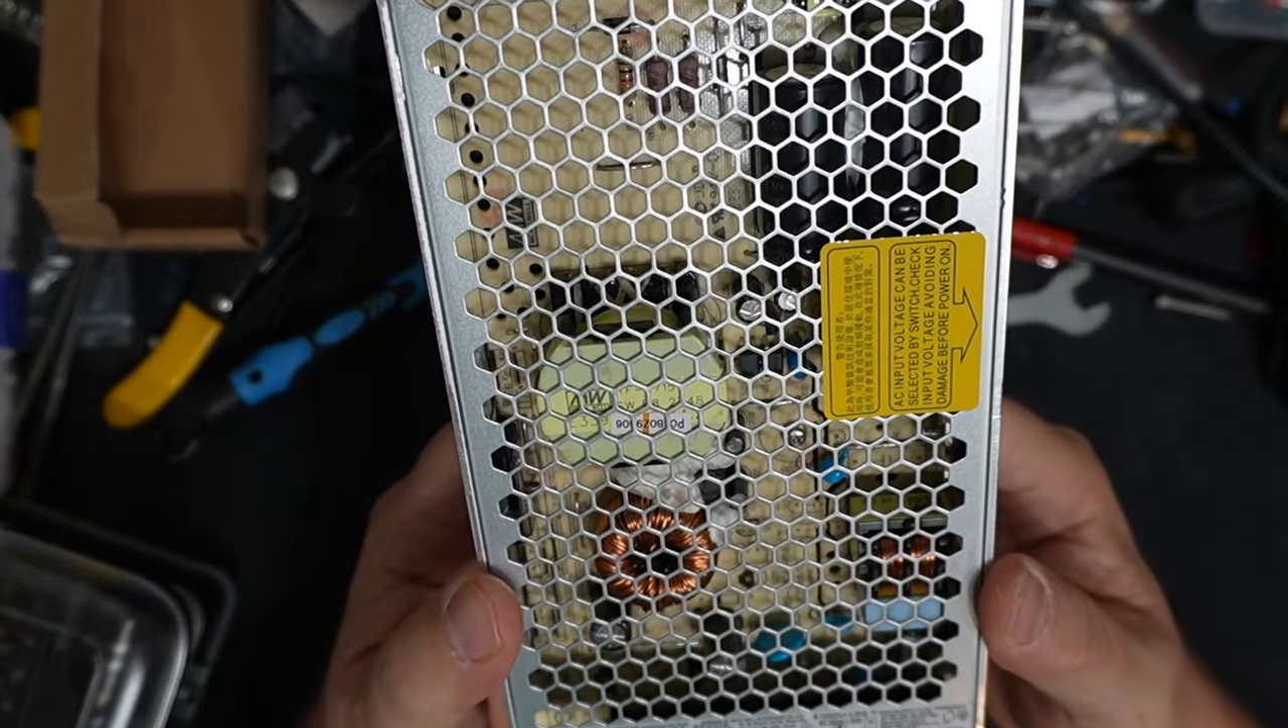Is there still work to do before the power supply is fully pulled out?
No.